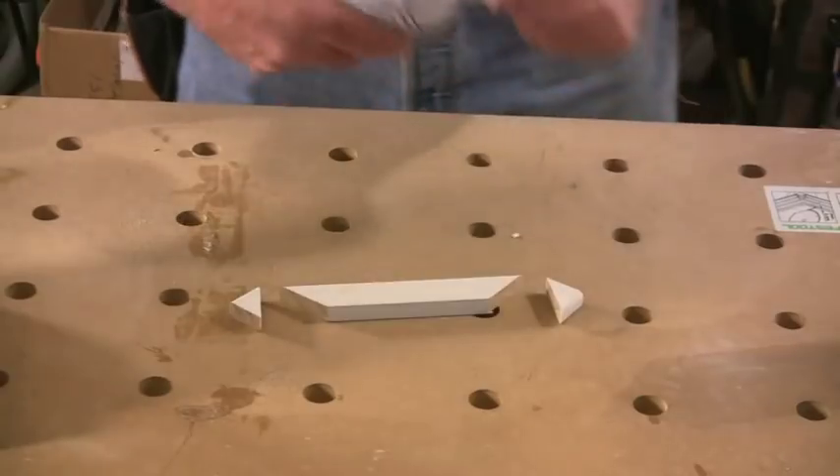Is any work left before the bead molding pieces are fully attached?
Yes.